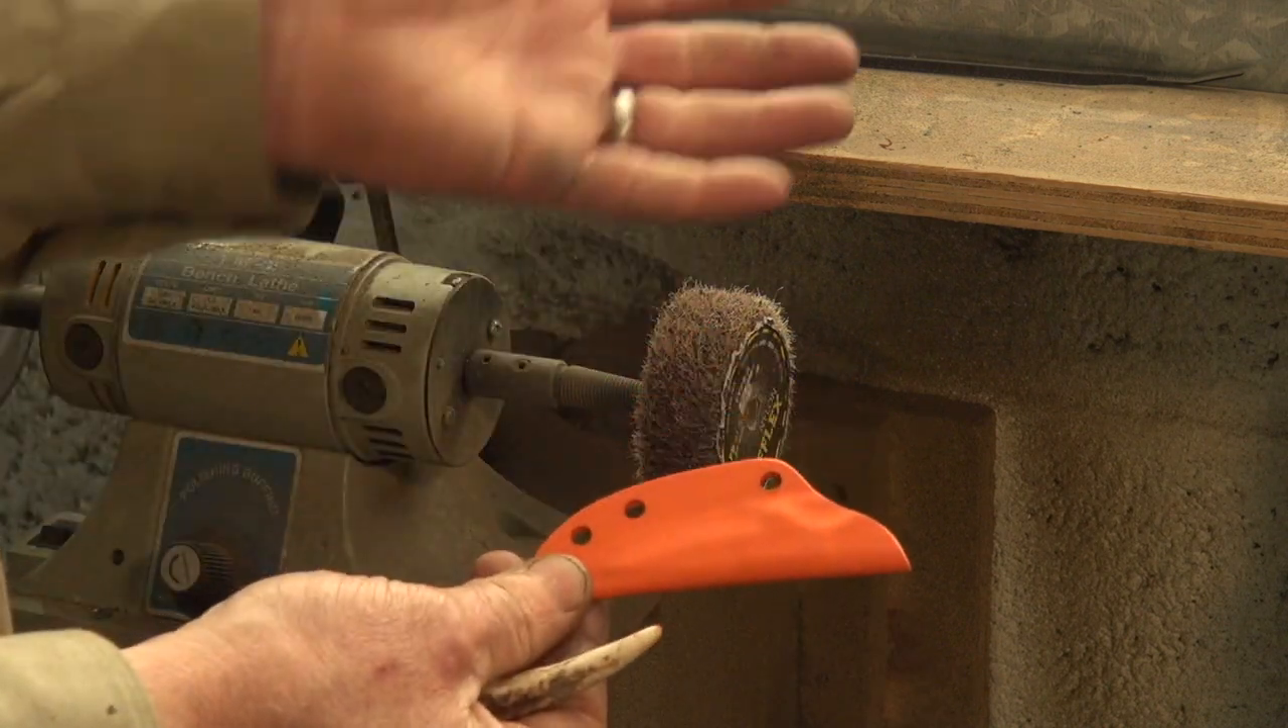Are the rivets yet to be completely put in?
Yes.